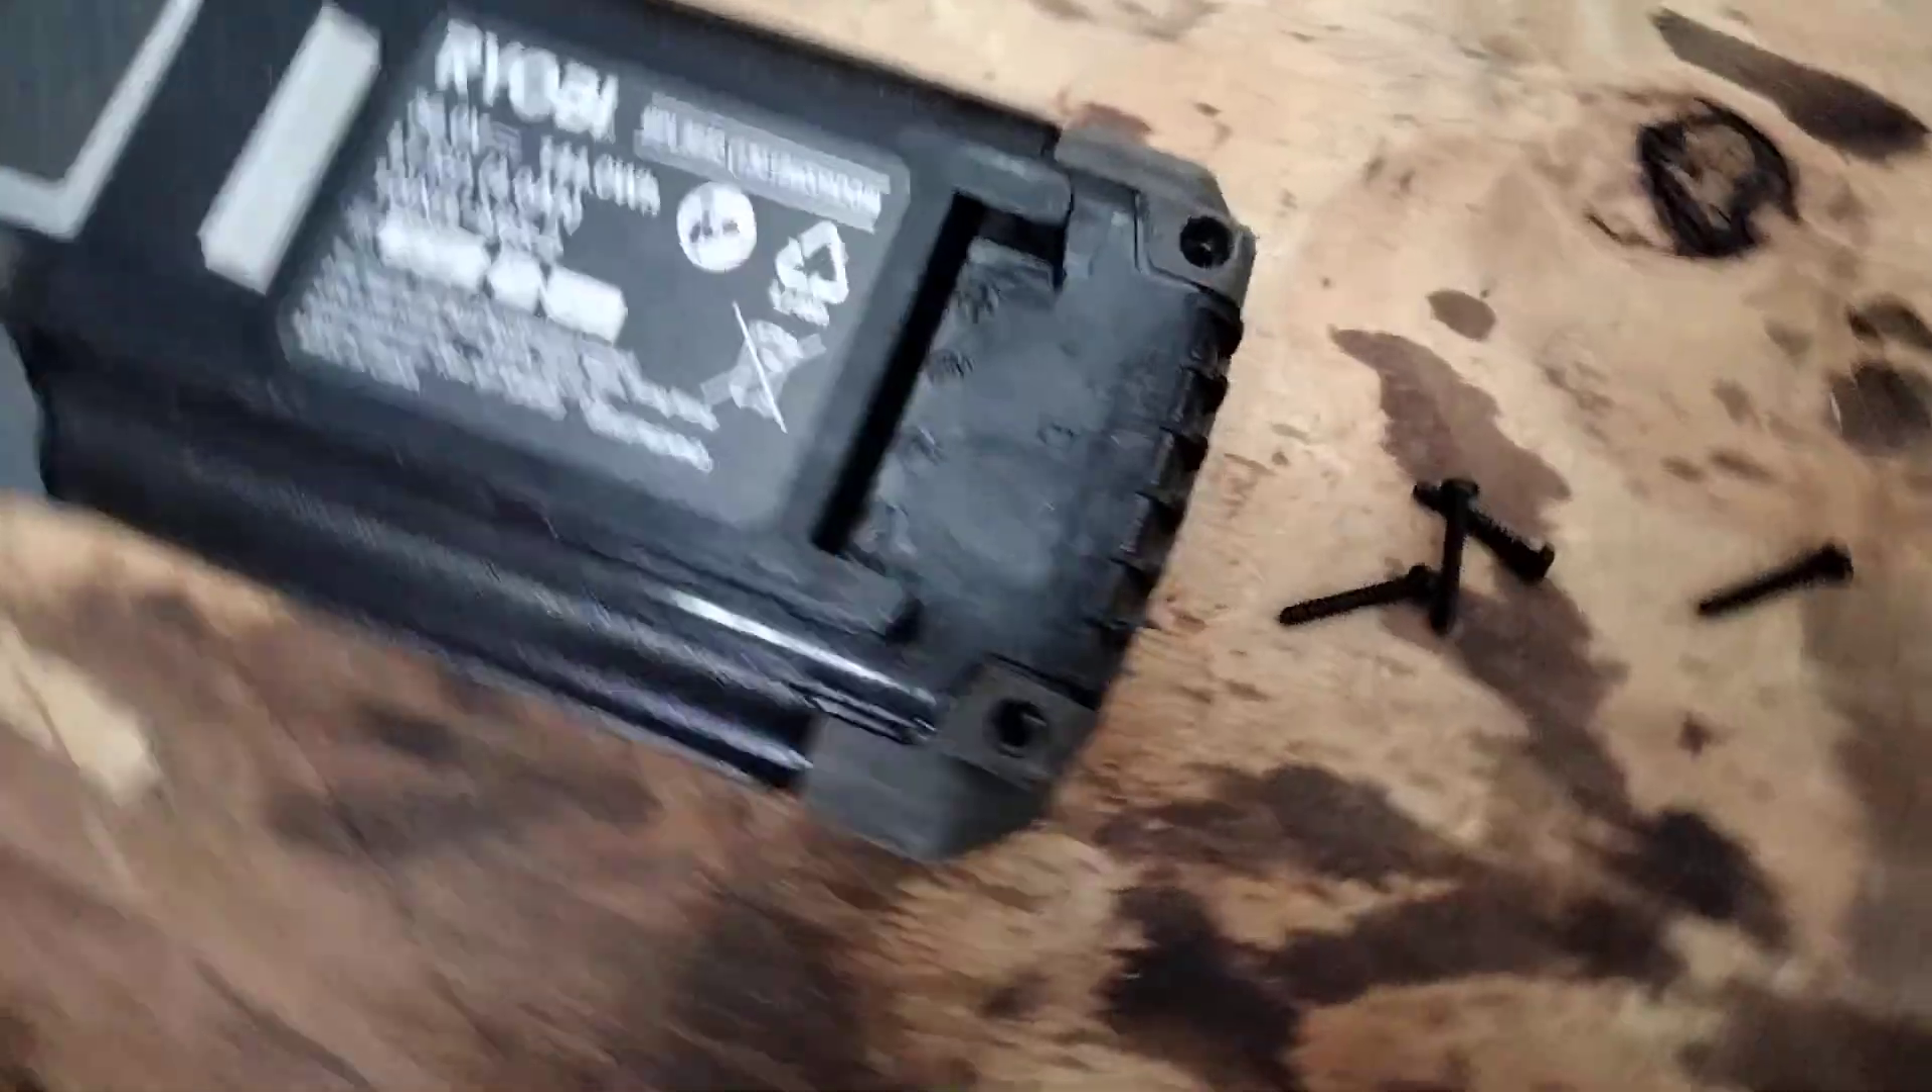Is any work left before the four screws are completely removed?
No.